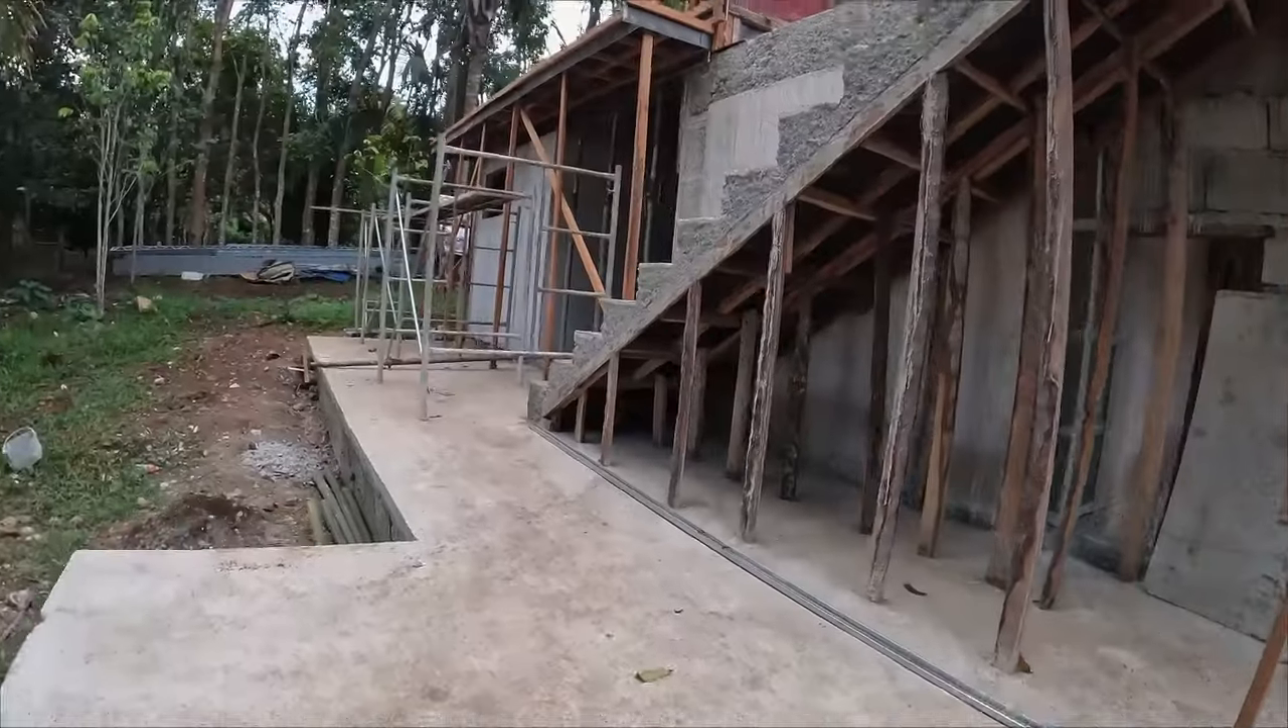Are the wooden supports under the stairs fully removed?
No.